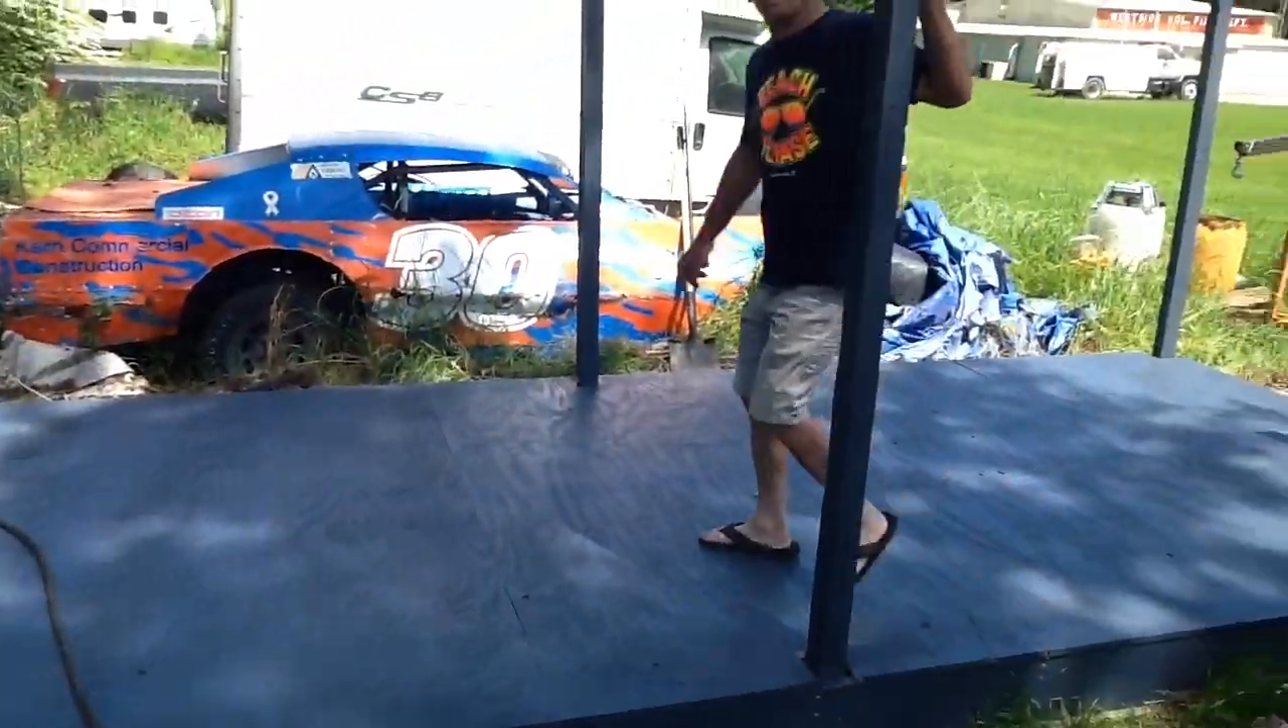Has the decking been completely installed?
Yes.